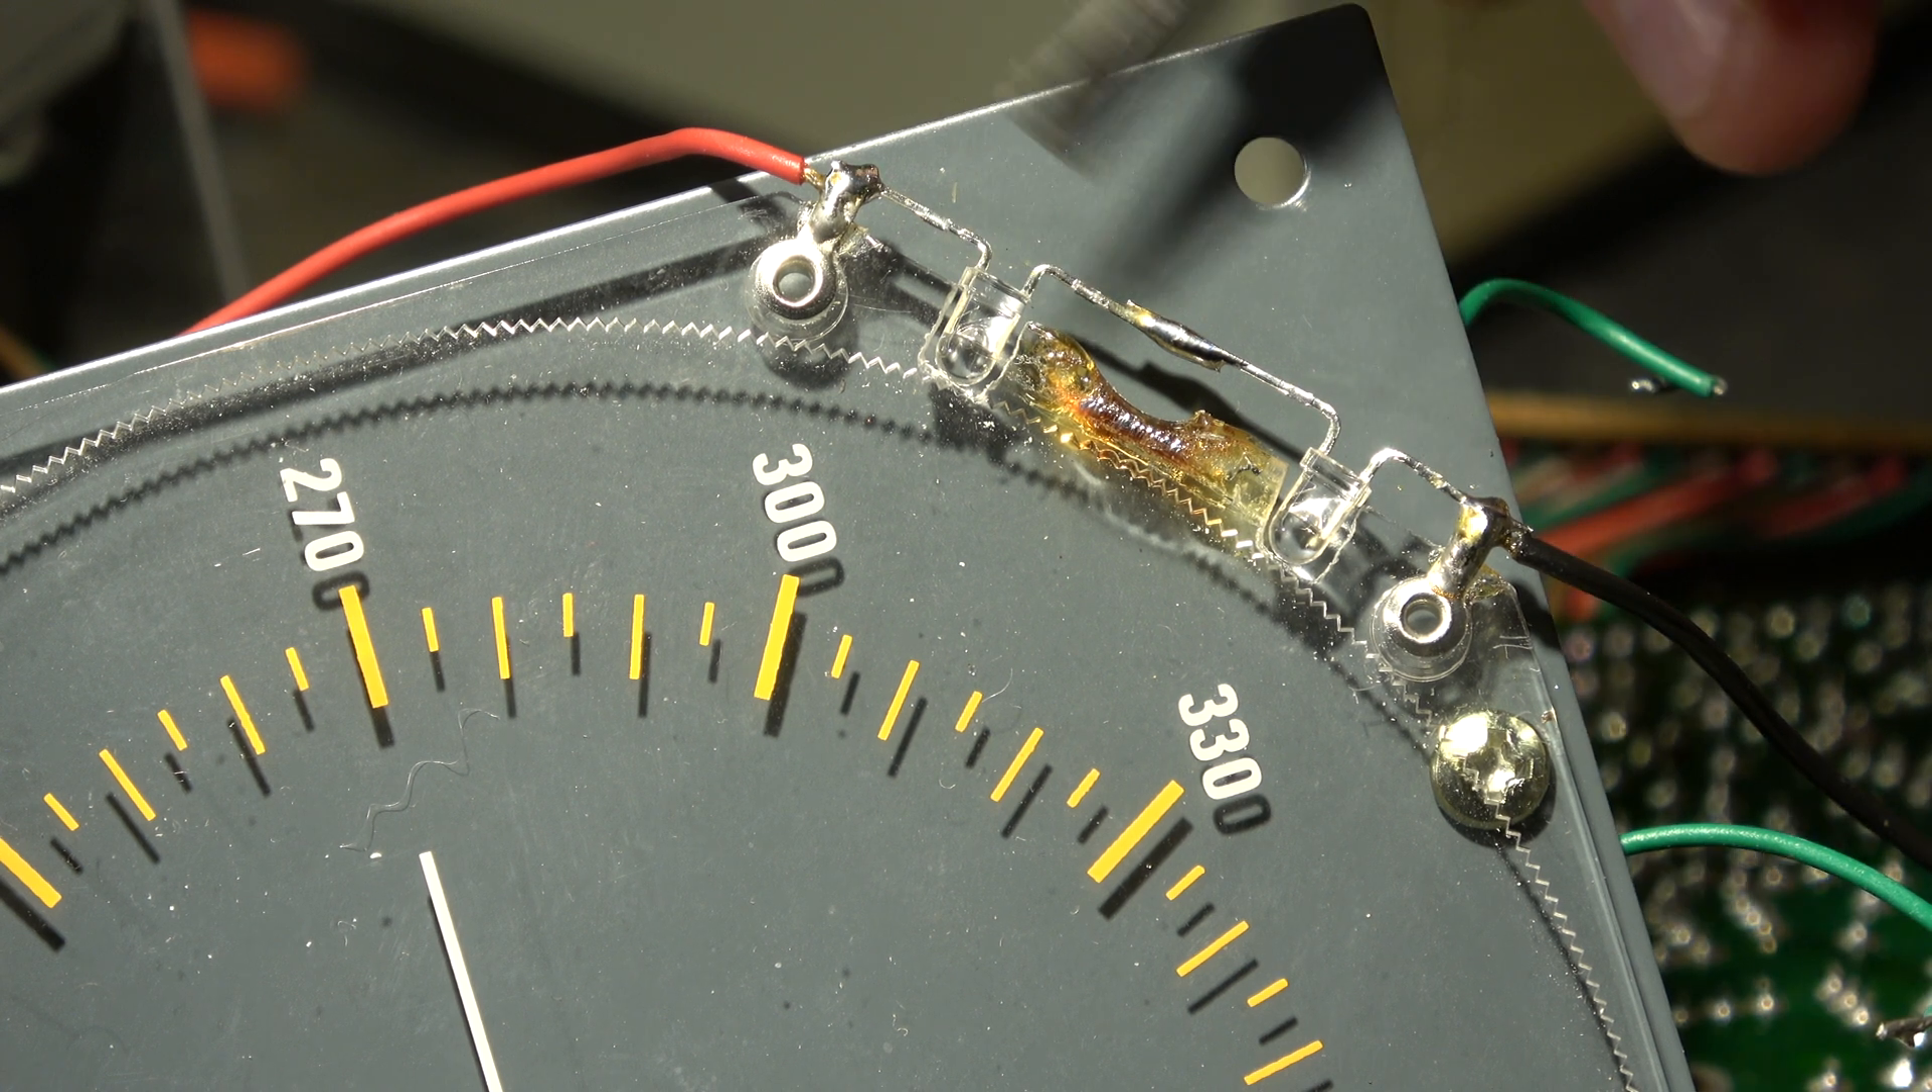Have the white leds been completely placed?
Yes.